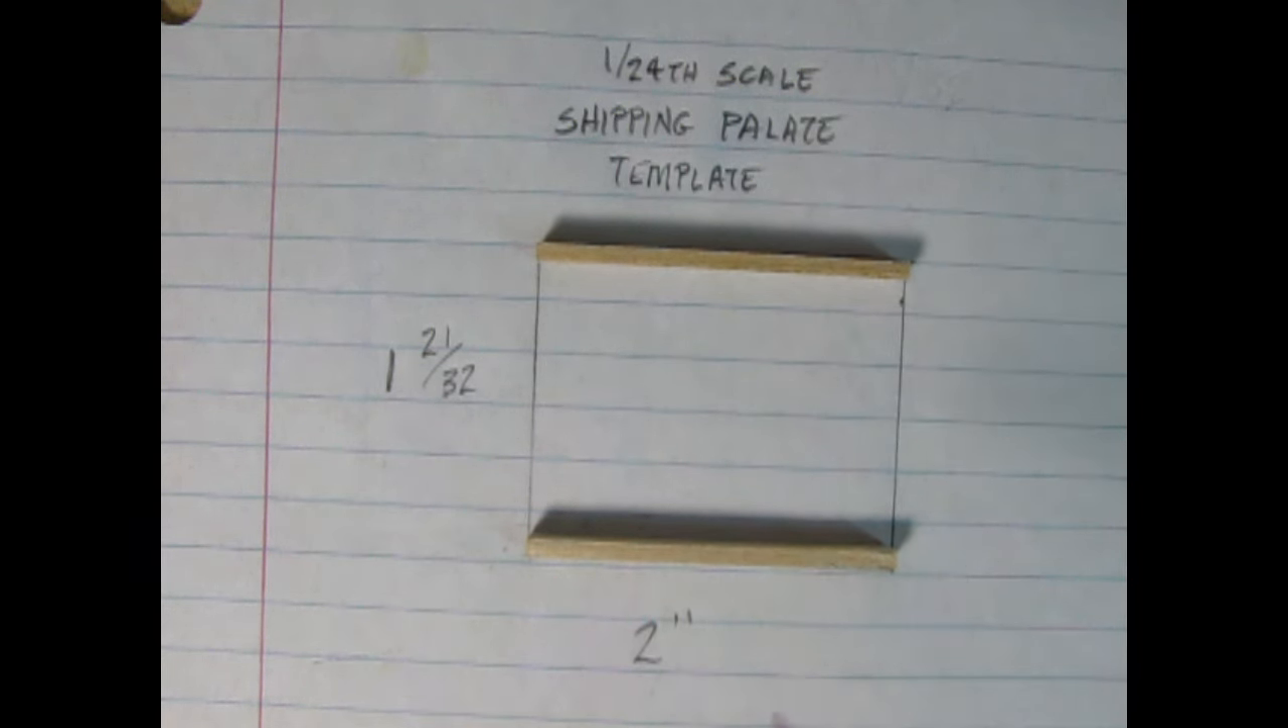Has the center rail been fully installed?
No.